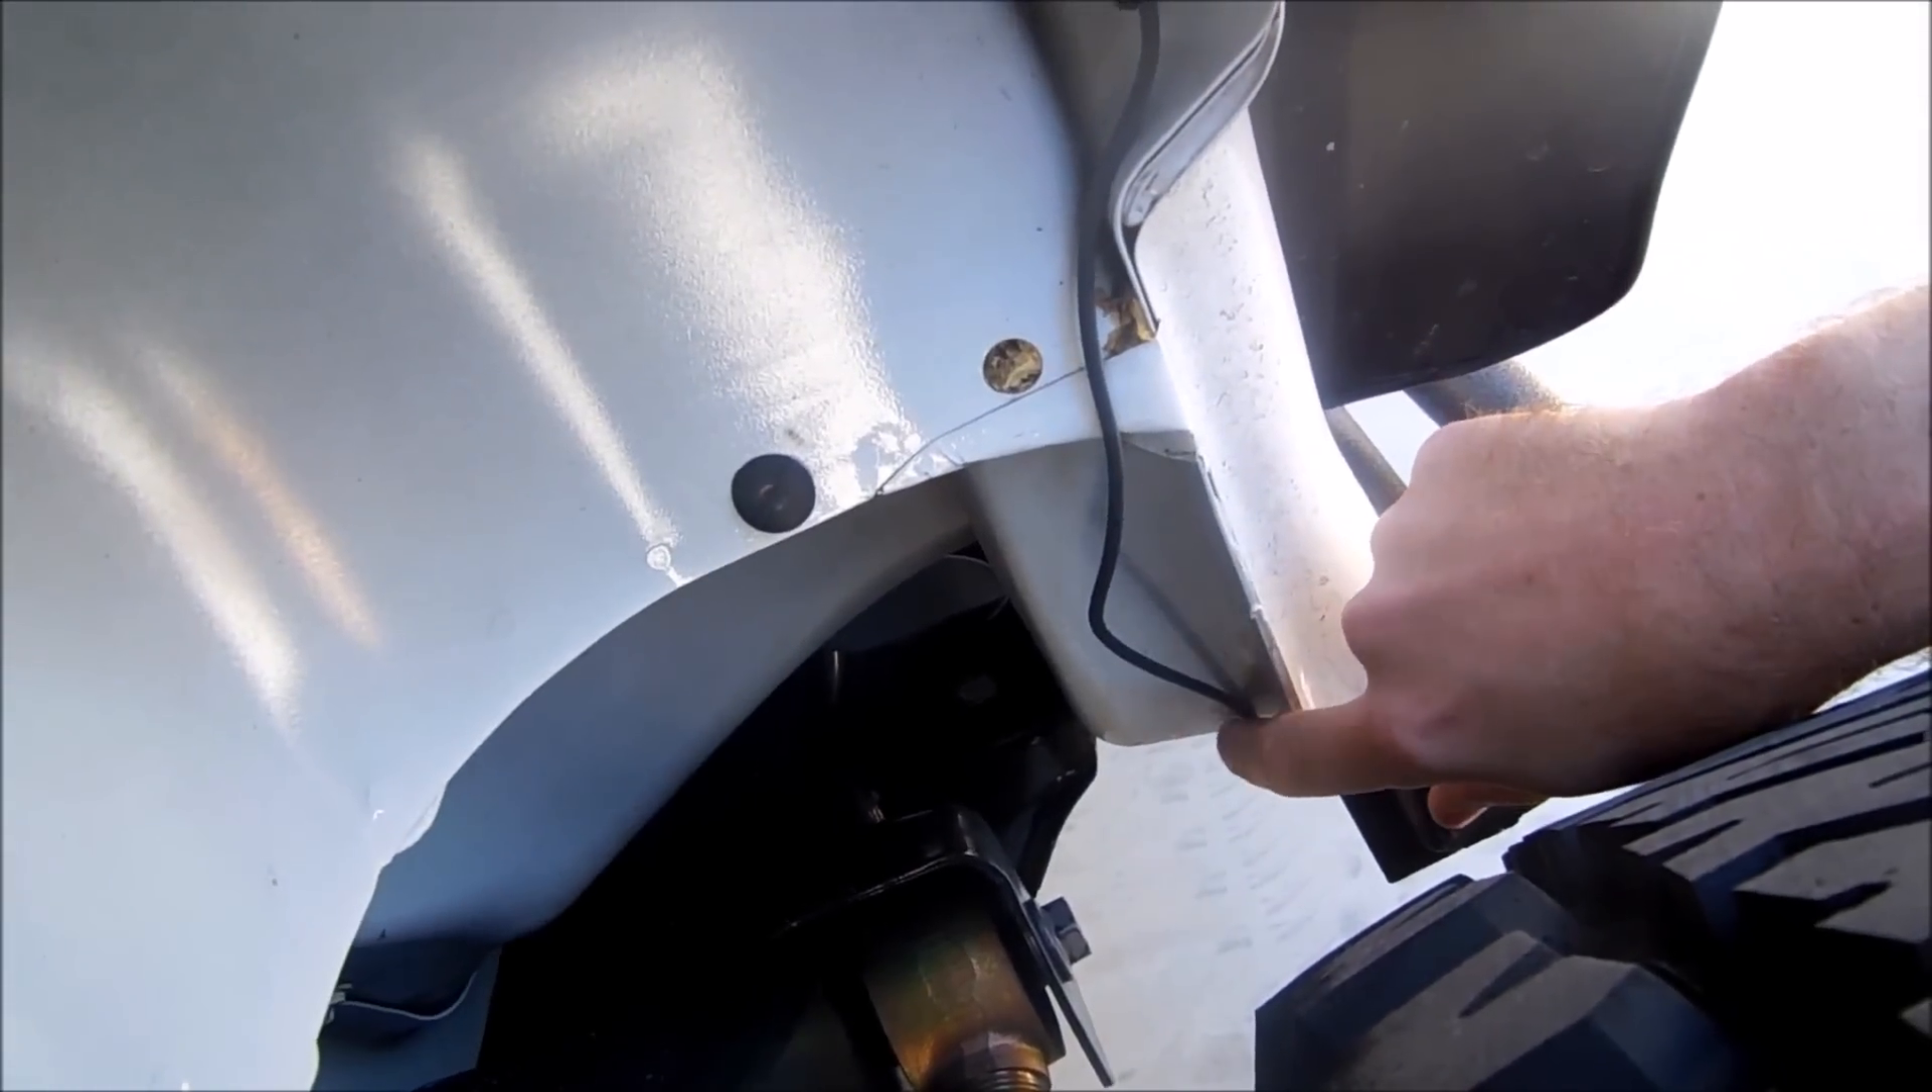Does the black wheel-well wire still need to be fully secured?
Yes.